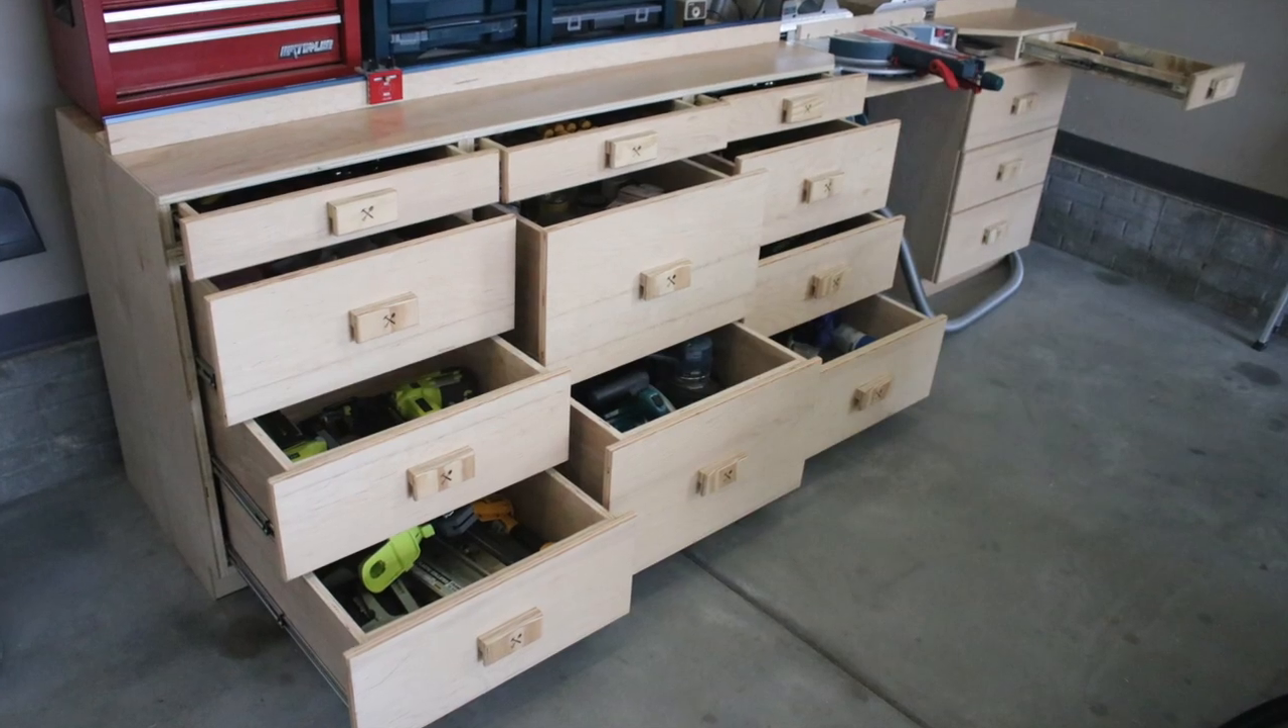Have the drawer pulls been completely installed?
Yes.